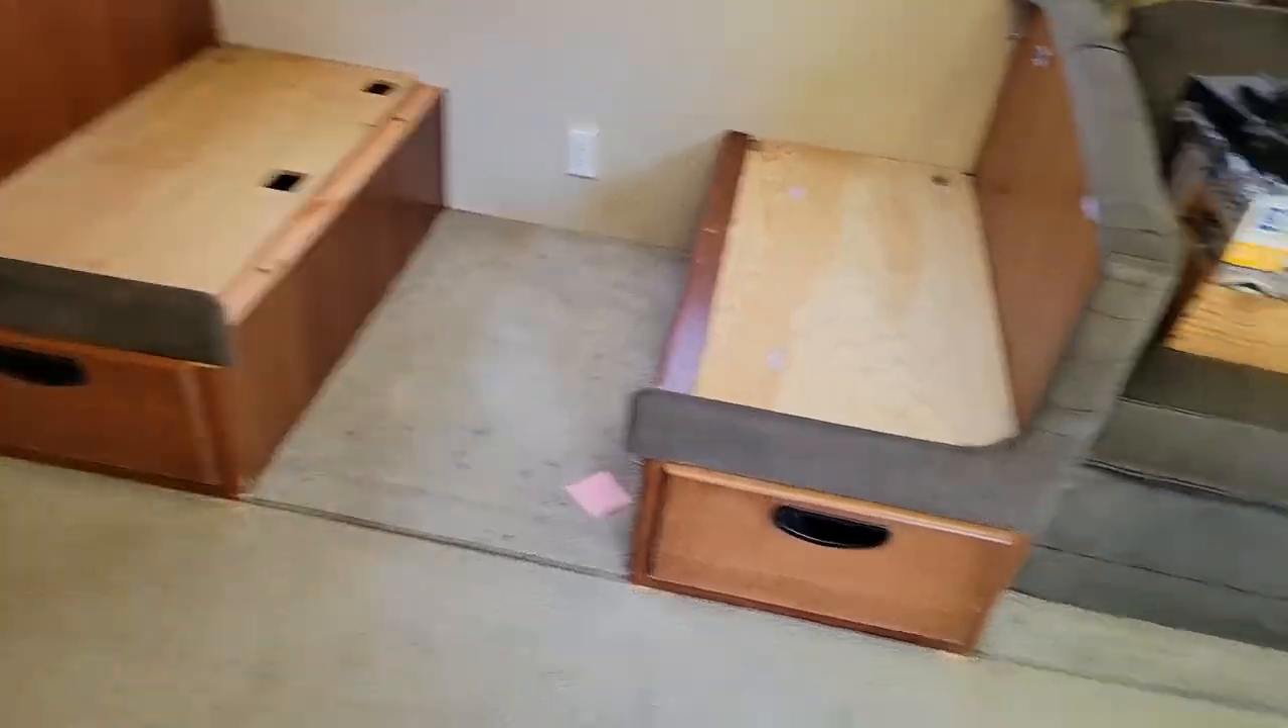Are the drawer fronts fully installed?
Yes.